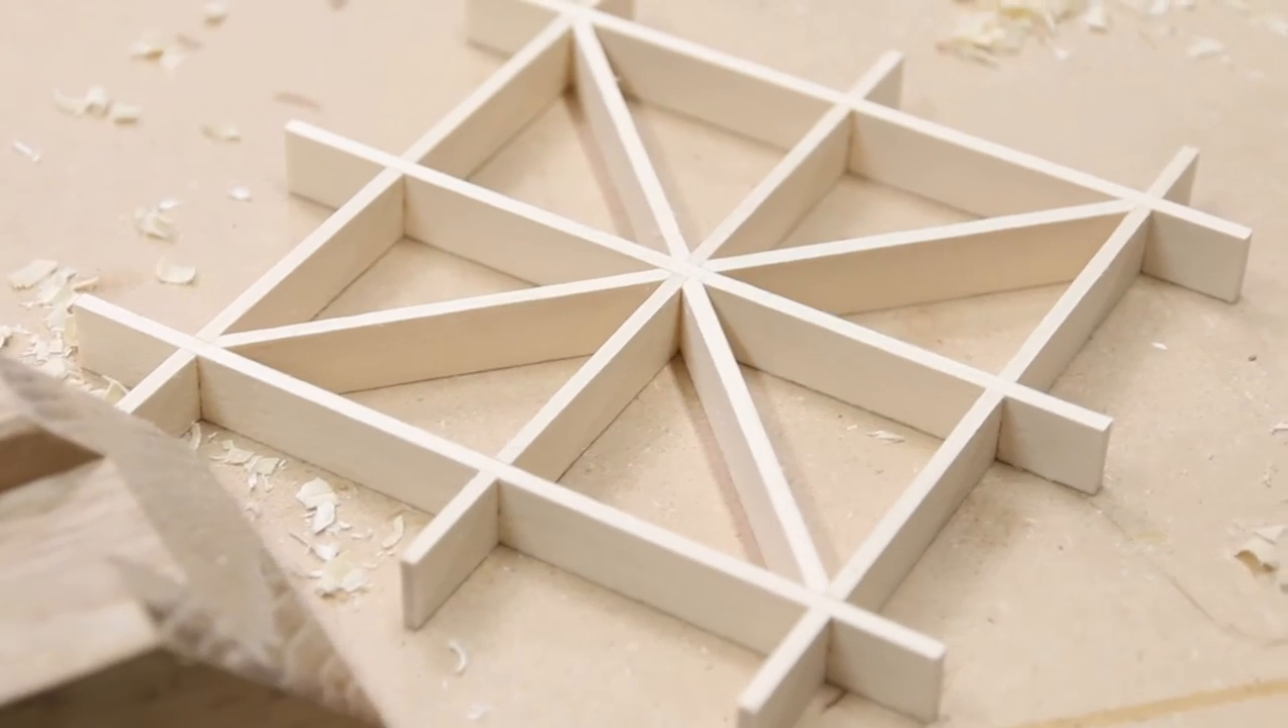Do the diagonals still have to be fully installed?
No.